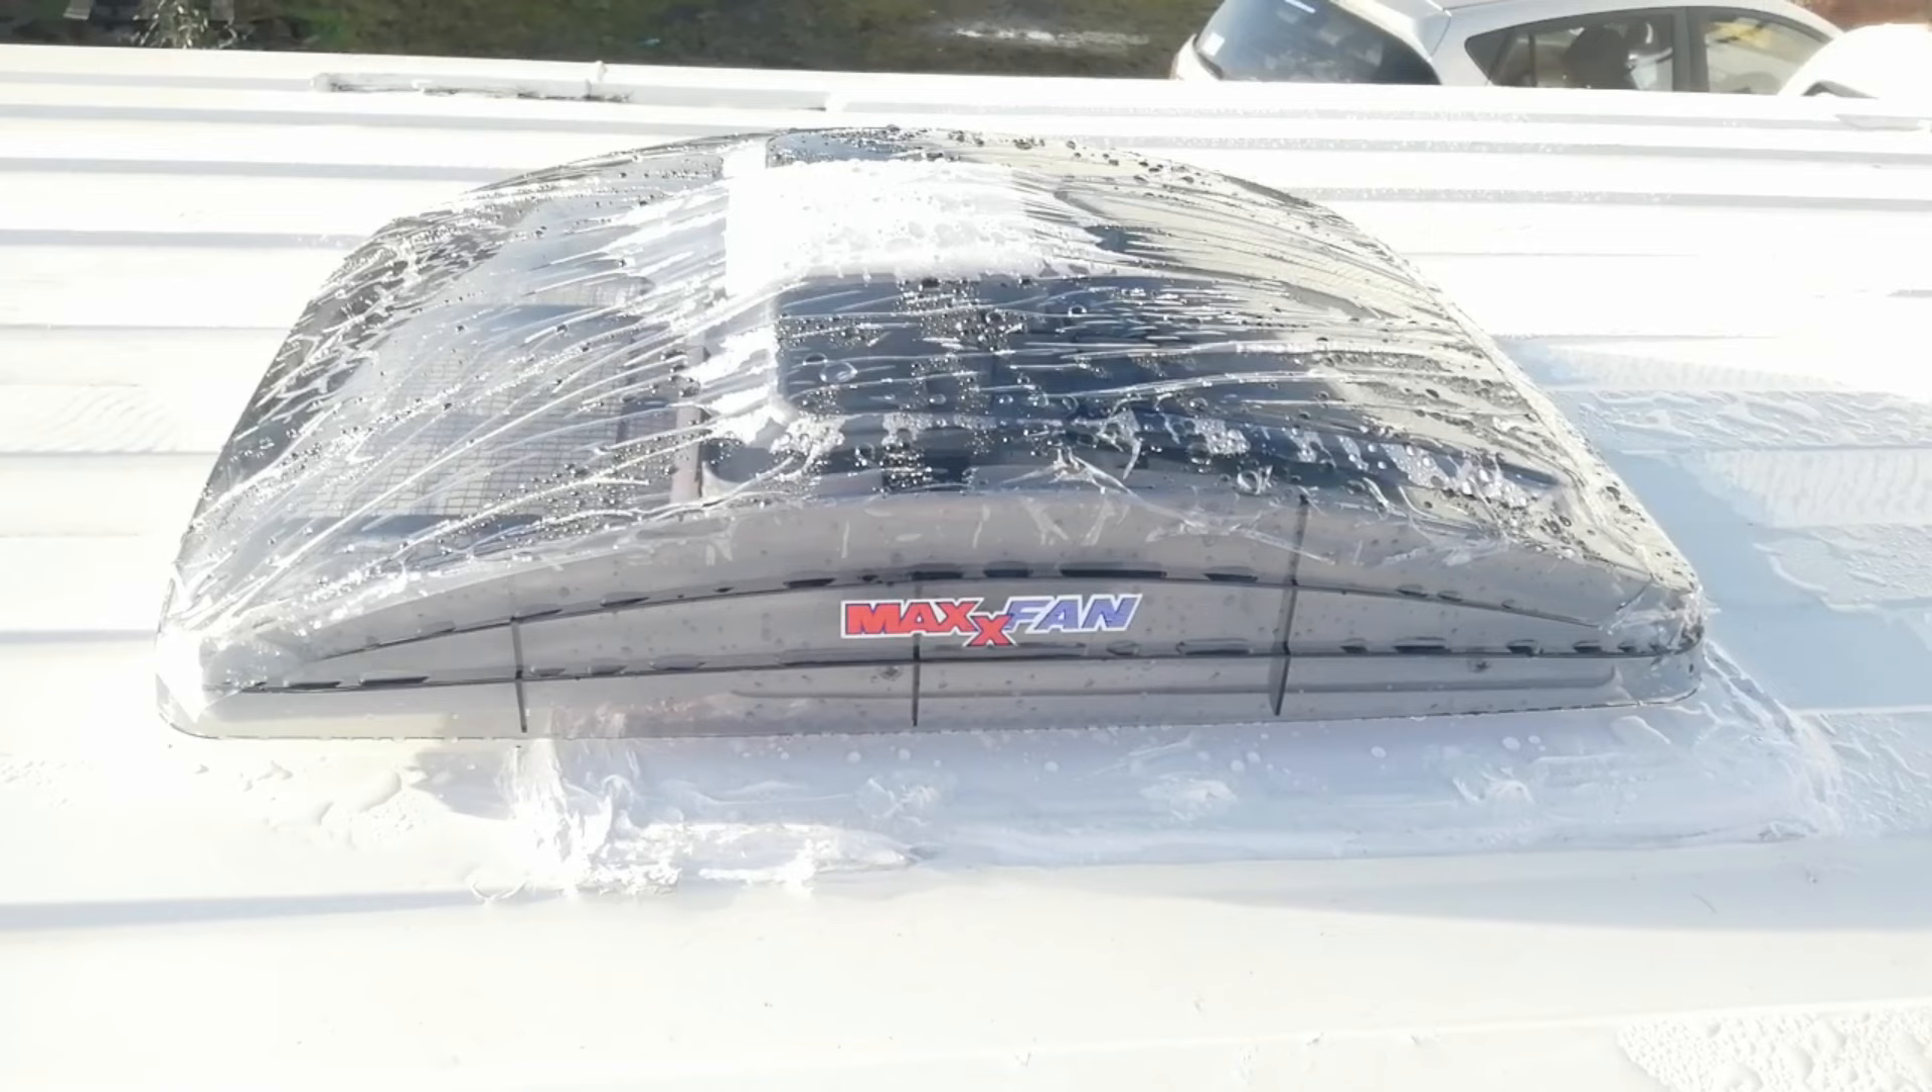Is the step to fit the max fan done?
Yes.